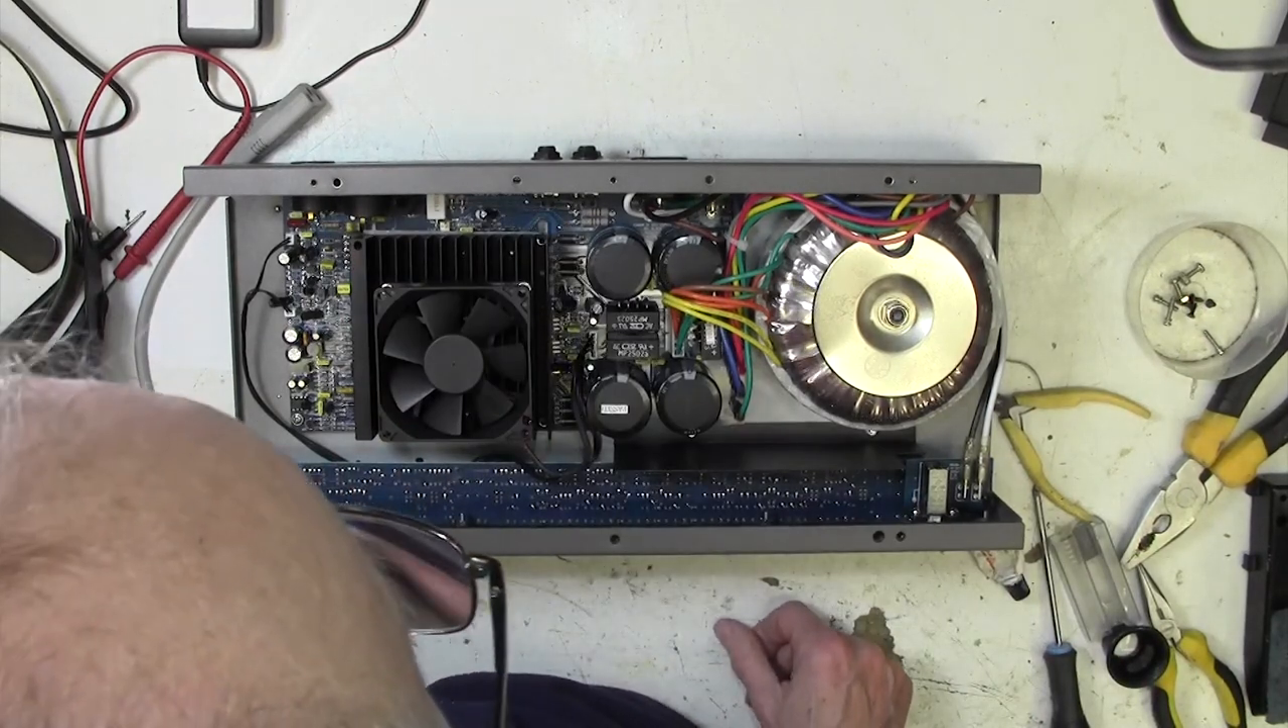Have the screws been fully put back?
No.